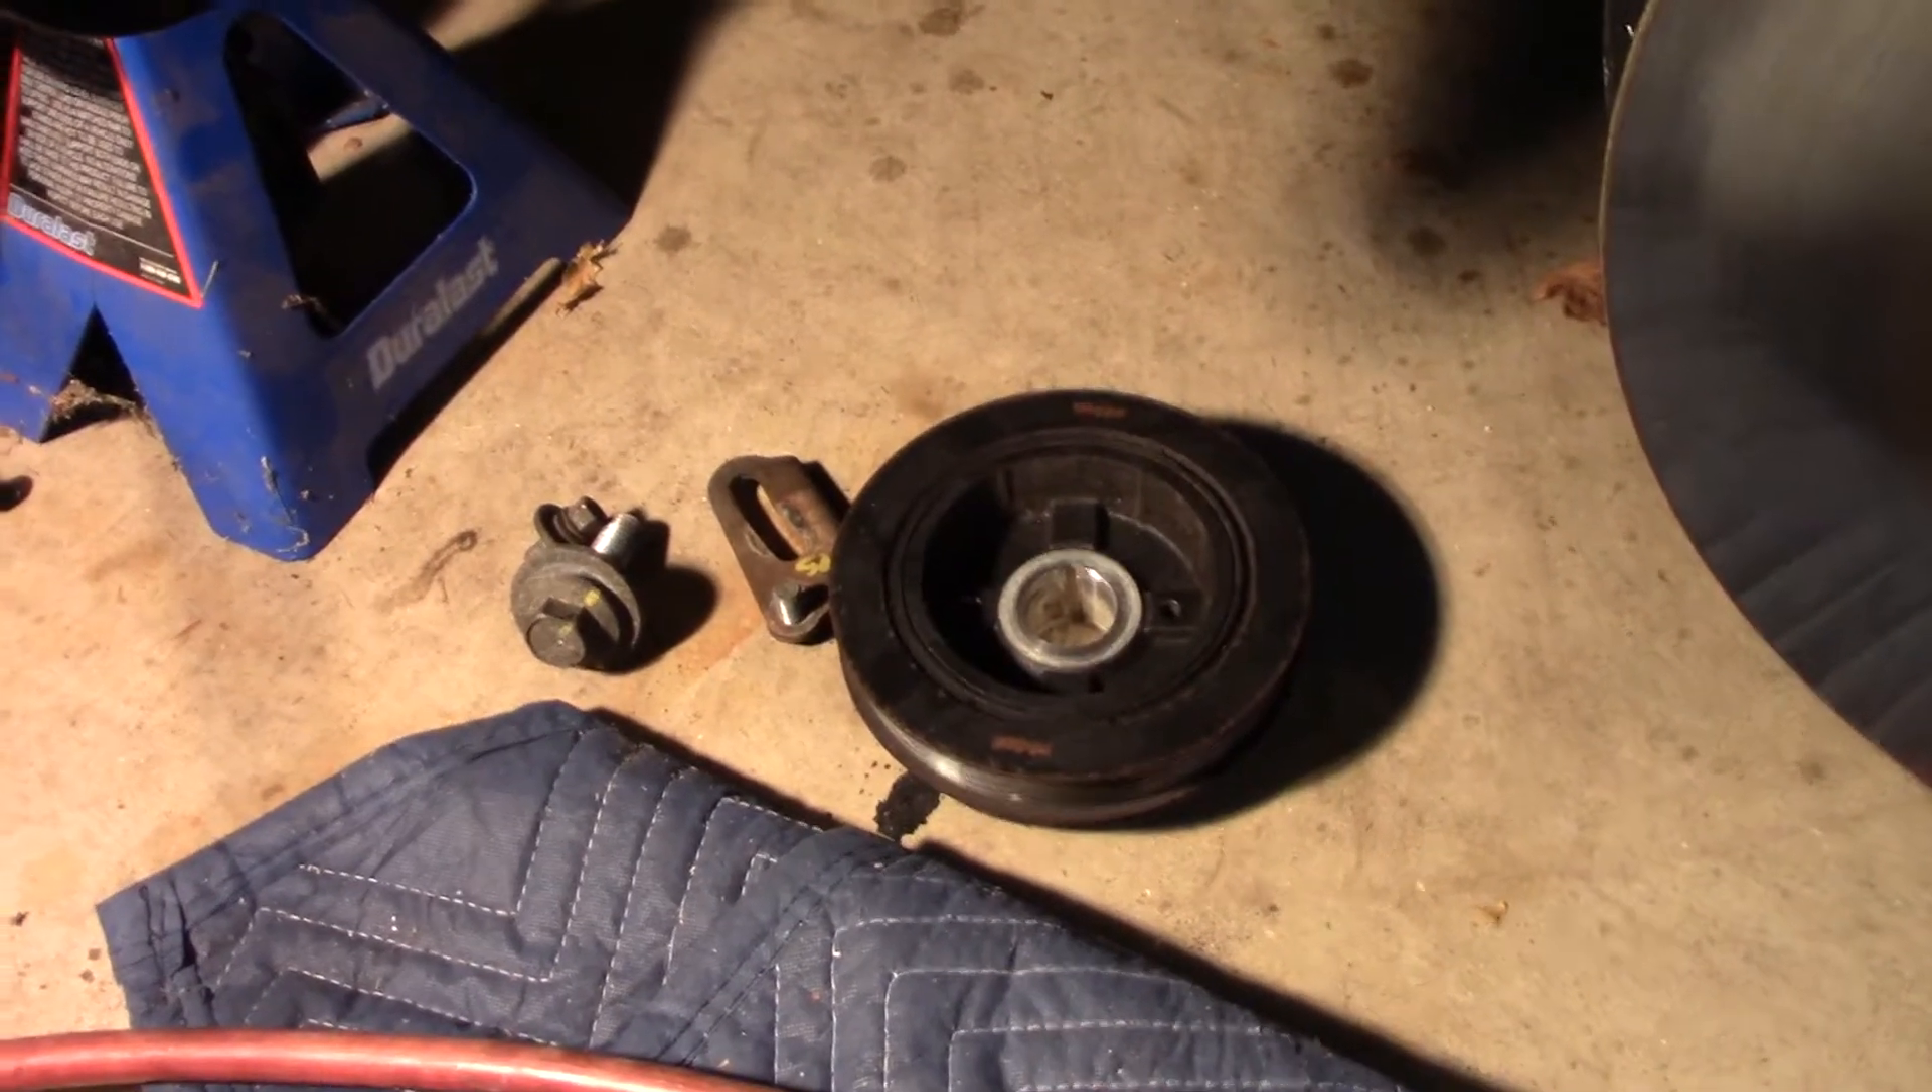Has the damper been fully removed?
Yes.